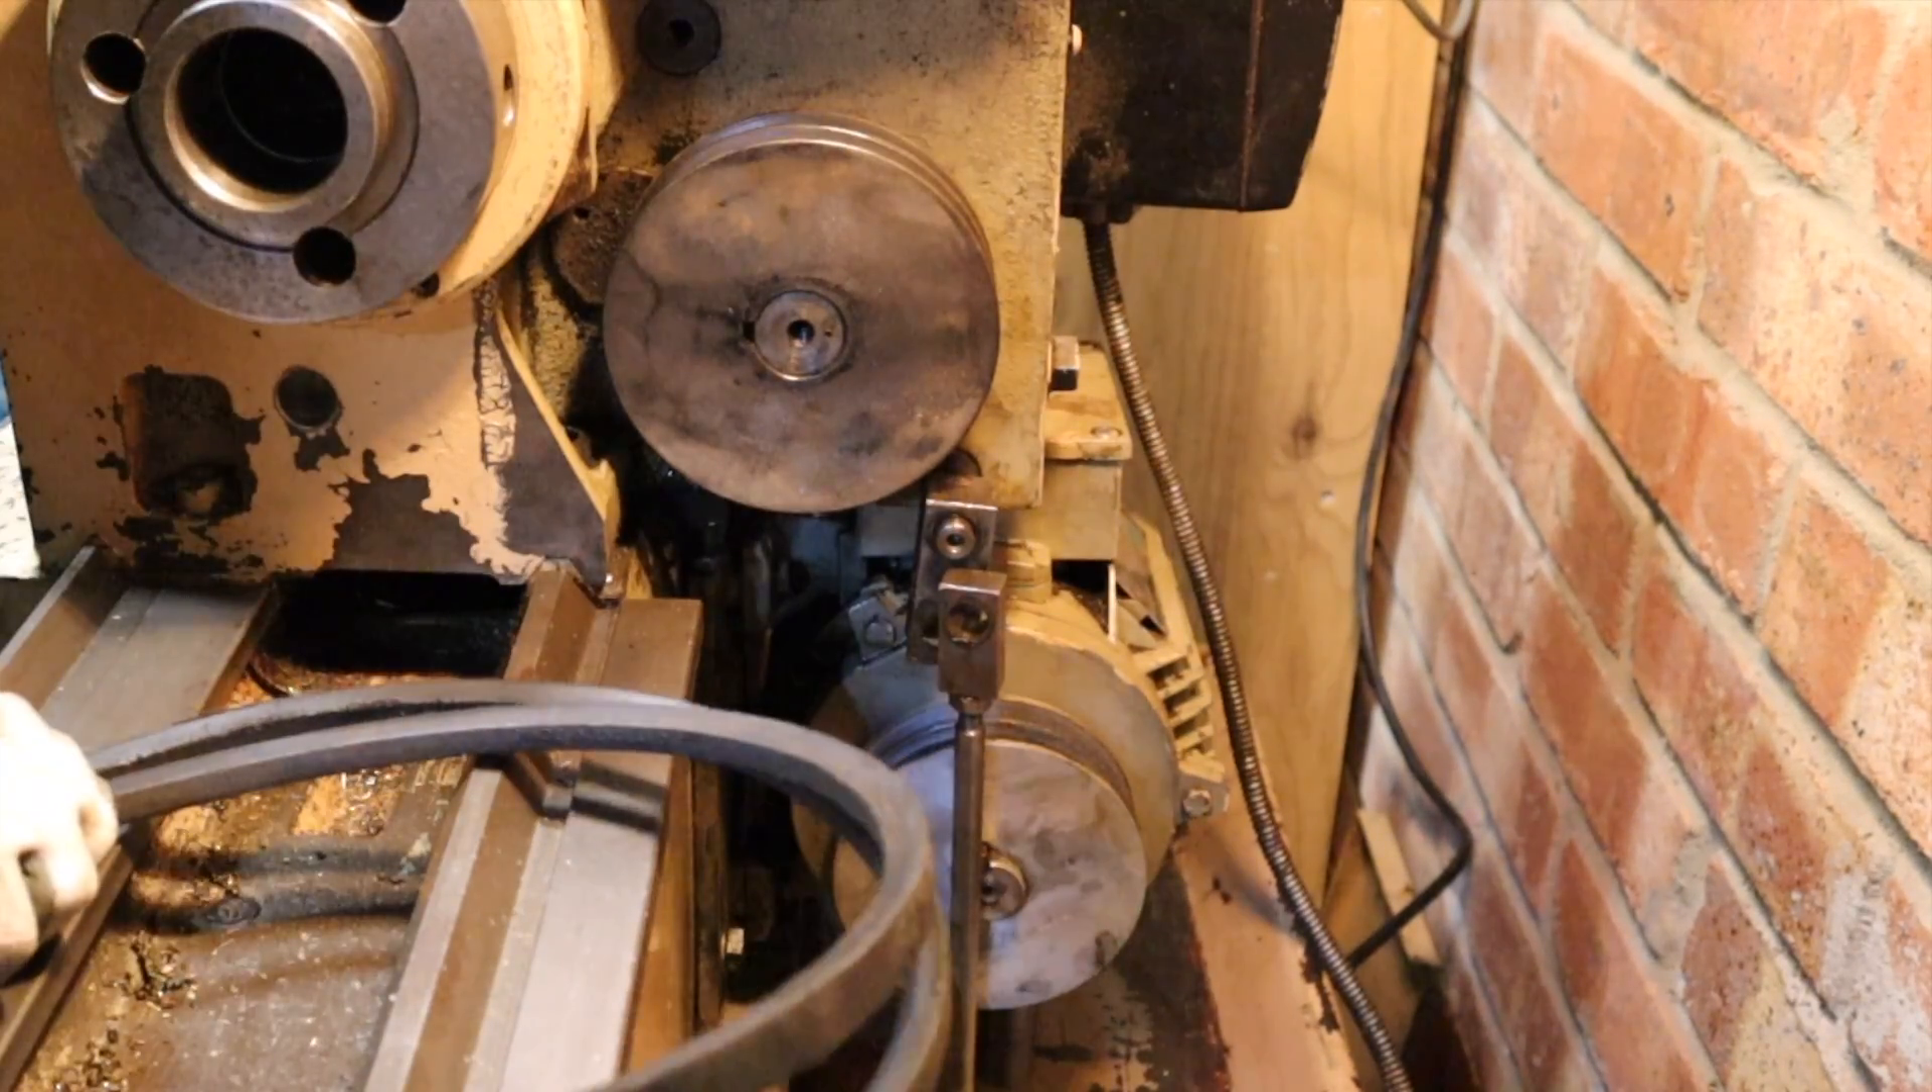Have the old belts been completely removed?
Yes.